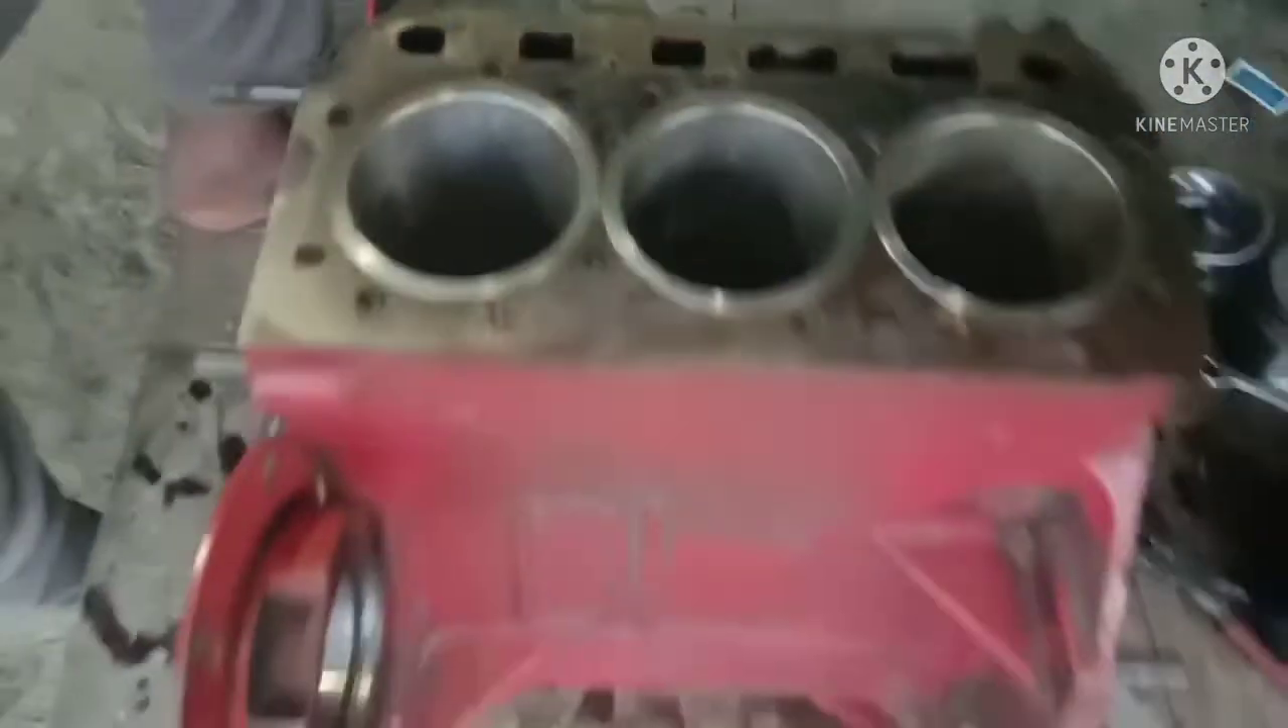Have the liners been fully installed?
Yes.